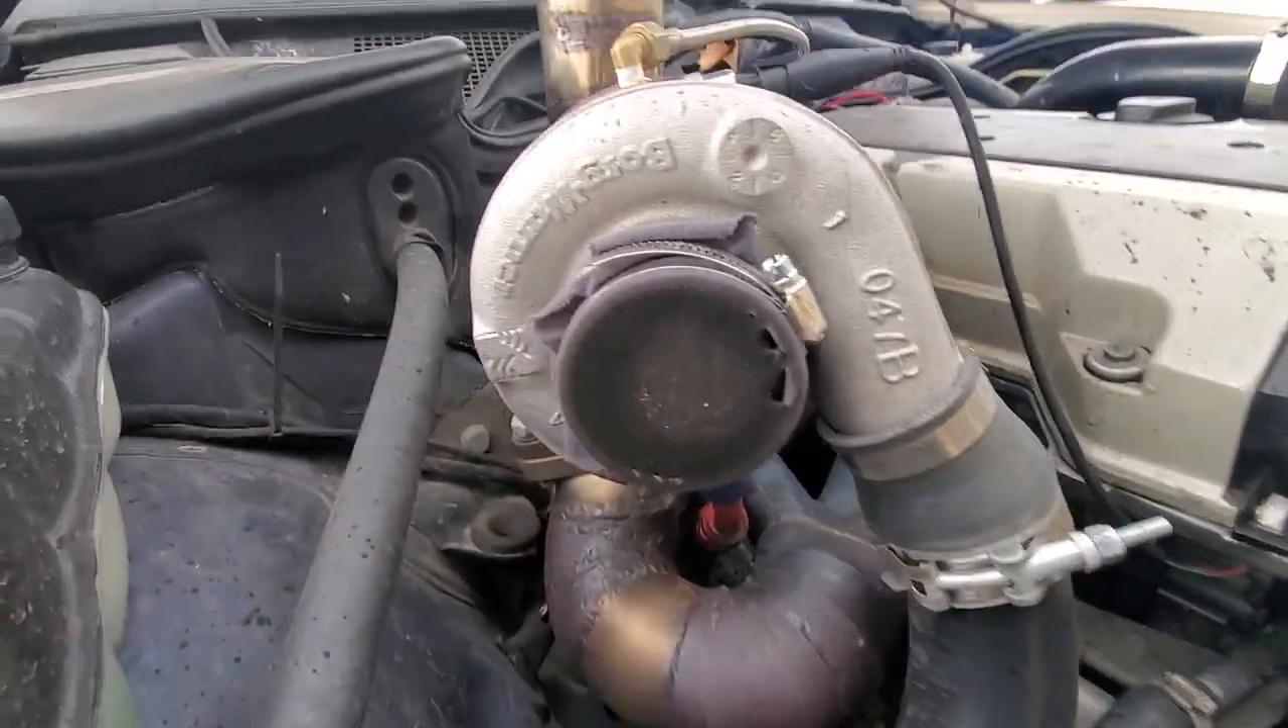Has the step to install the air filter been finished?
No.